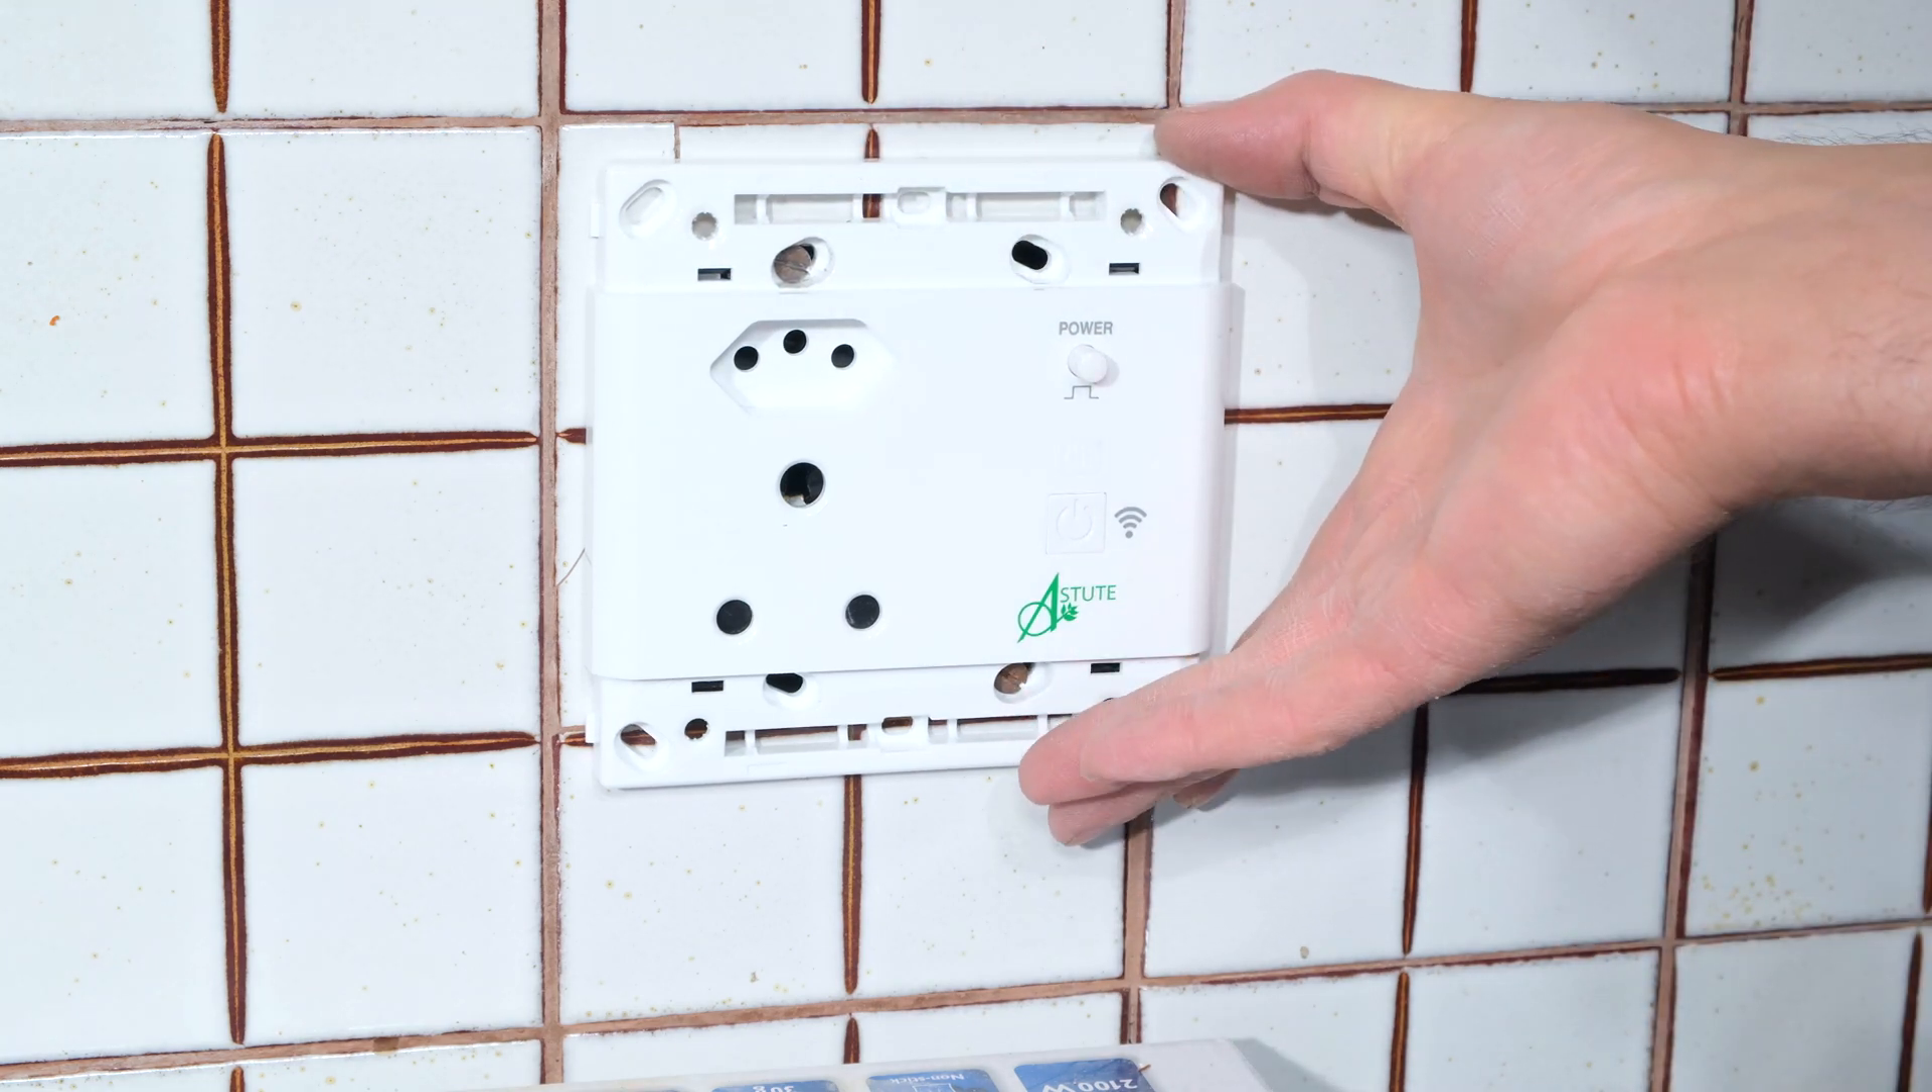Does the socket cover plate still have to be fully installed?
Yes.